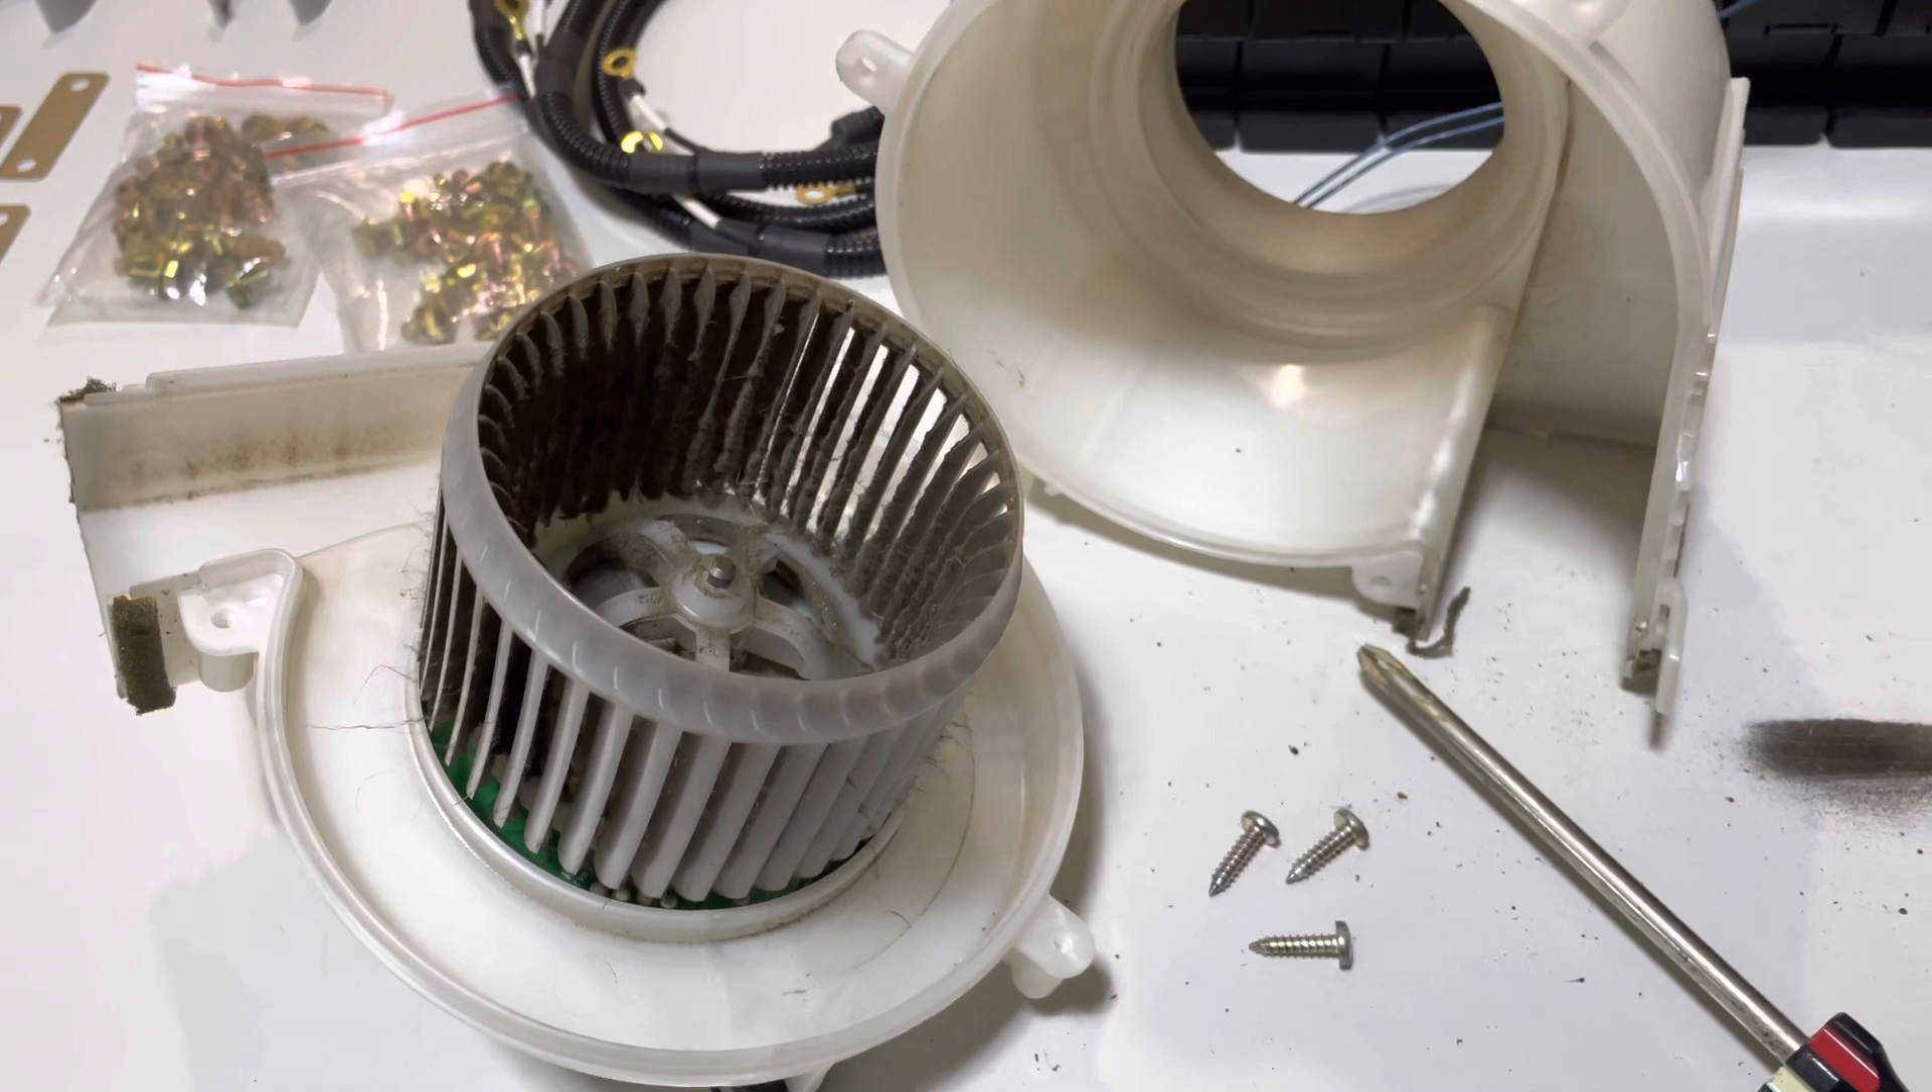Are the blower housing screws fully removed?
Yes.